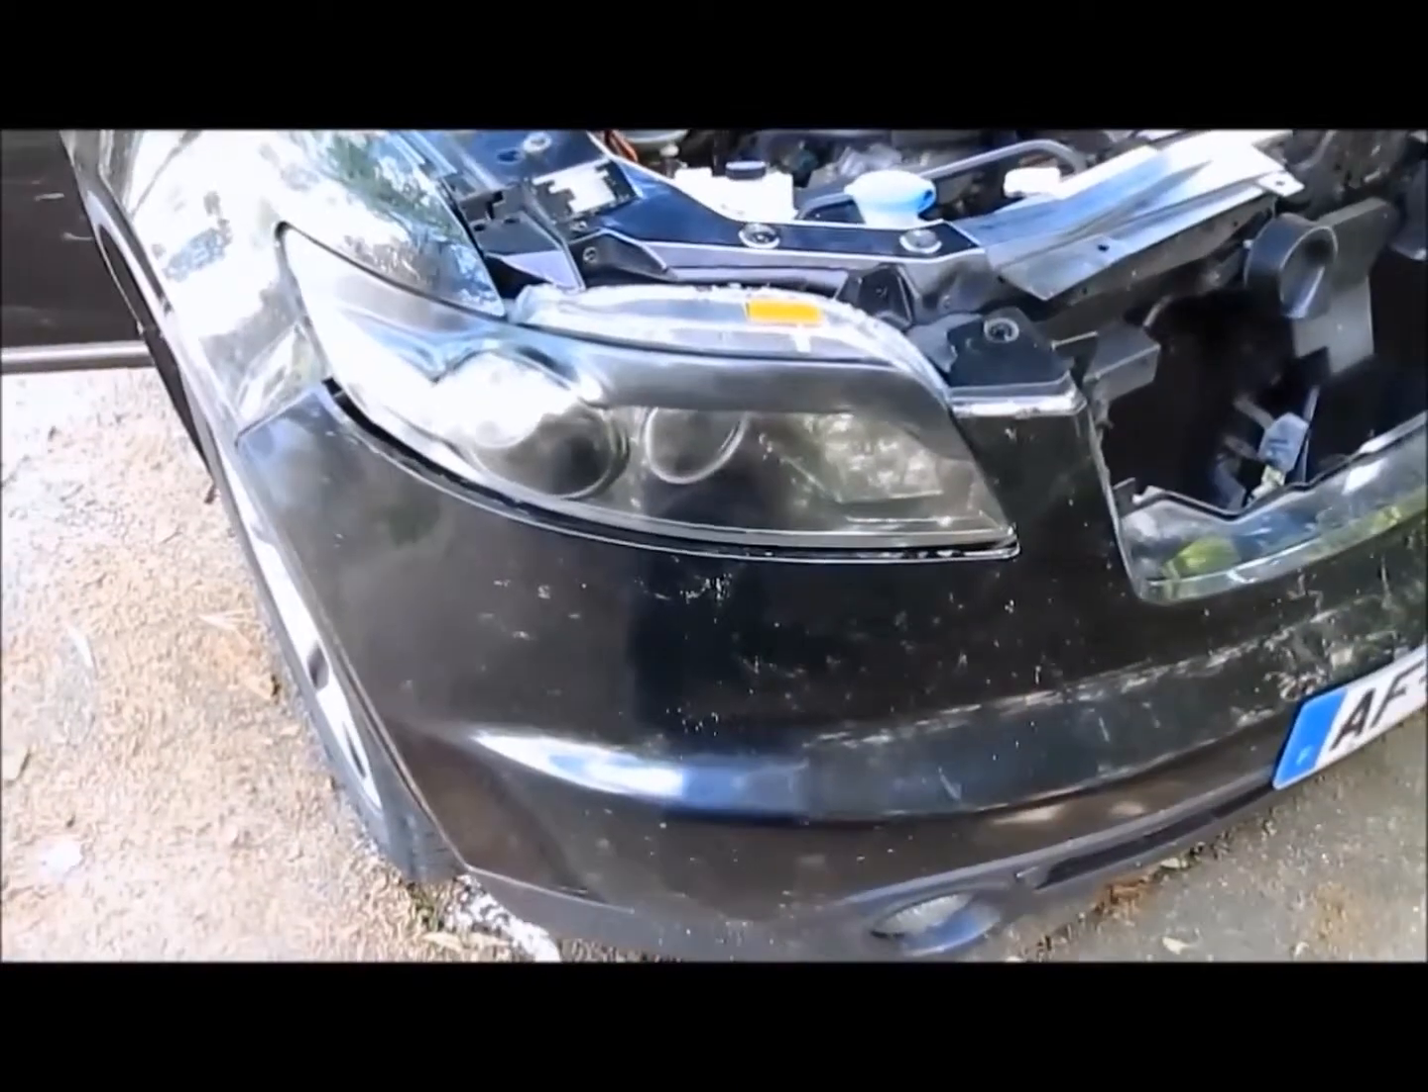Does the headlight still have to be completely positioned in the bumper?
No.